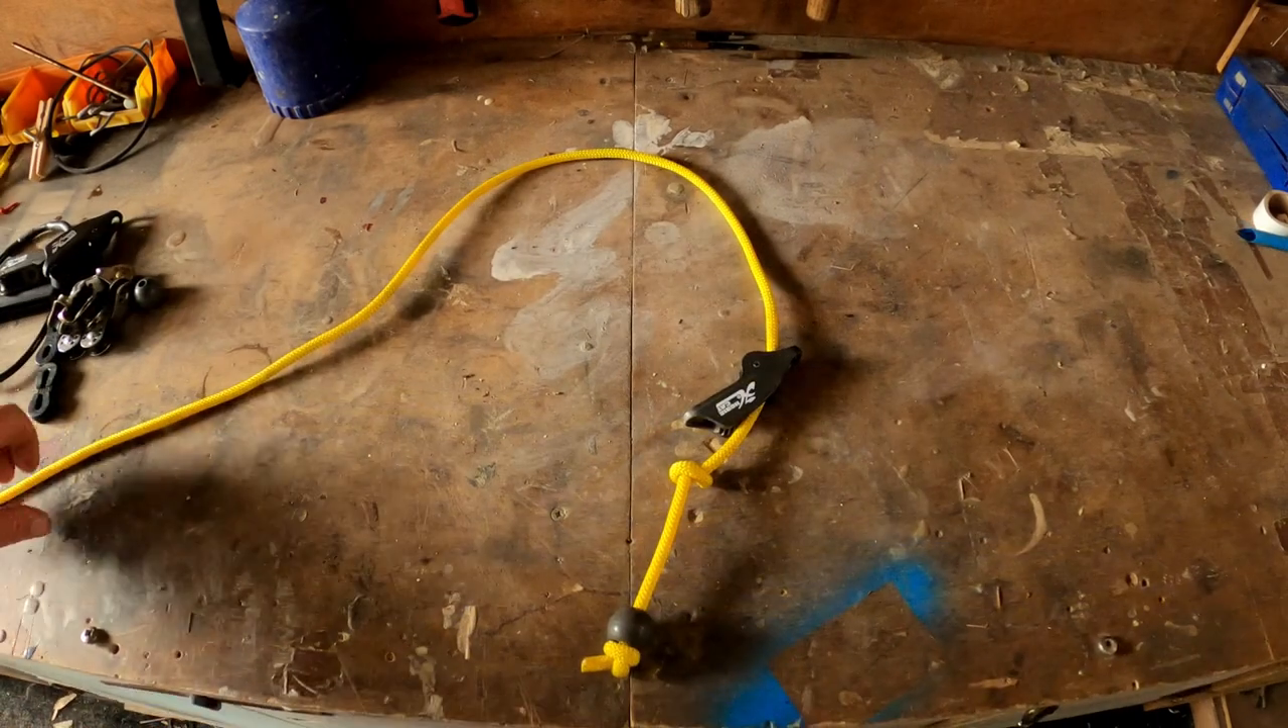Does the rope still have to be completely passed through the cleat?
No.